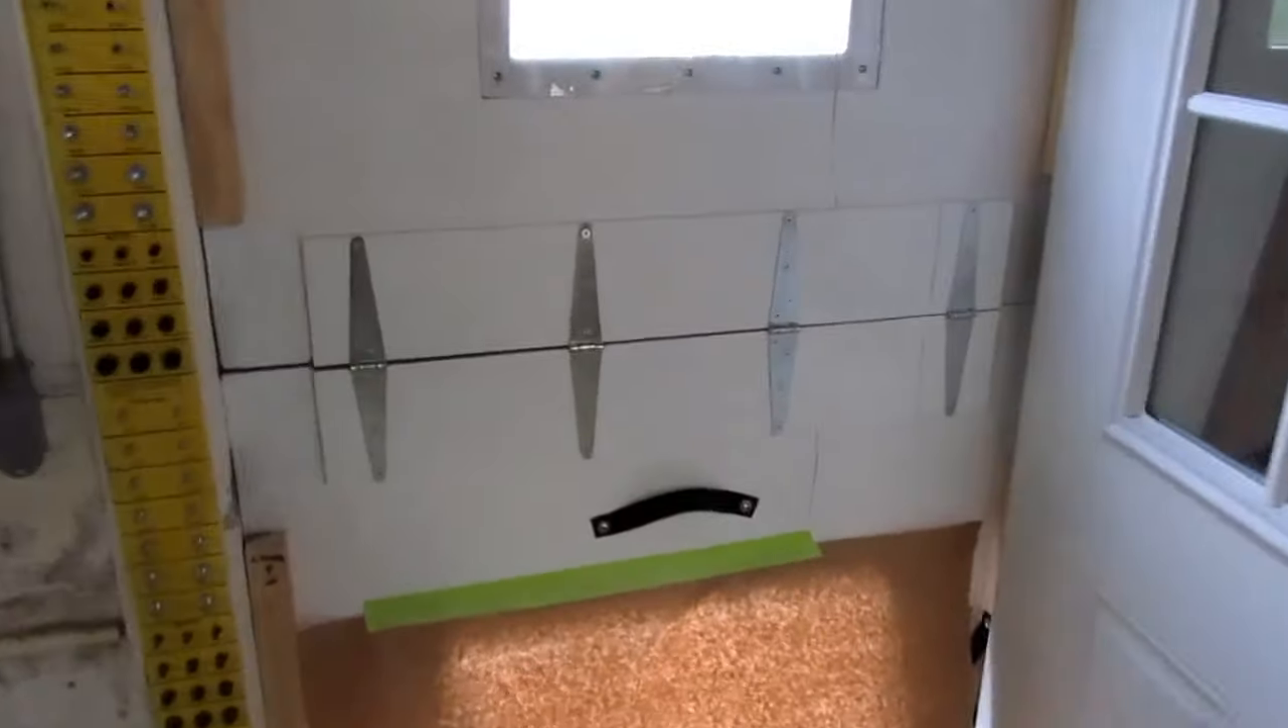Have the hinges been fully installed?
Yes.